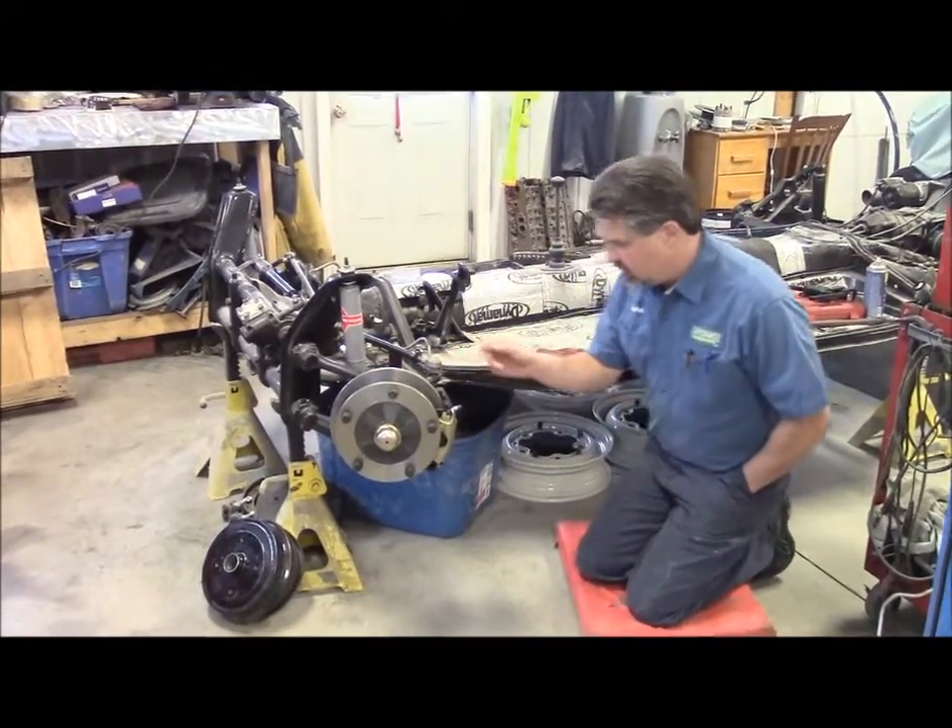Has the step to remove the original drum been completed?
Yes.